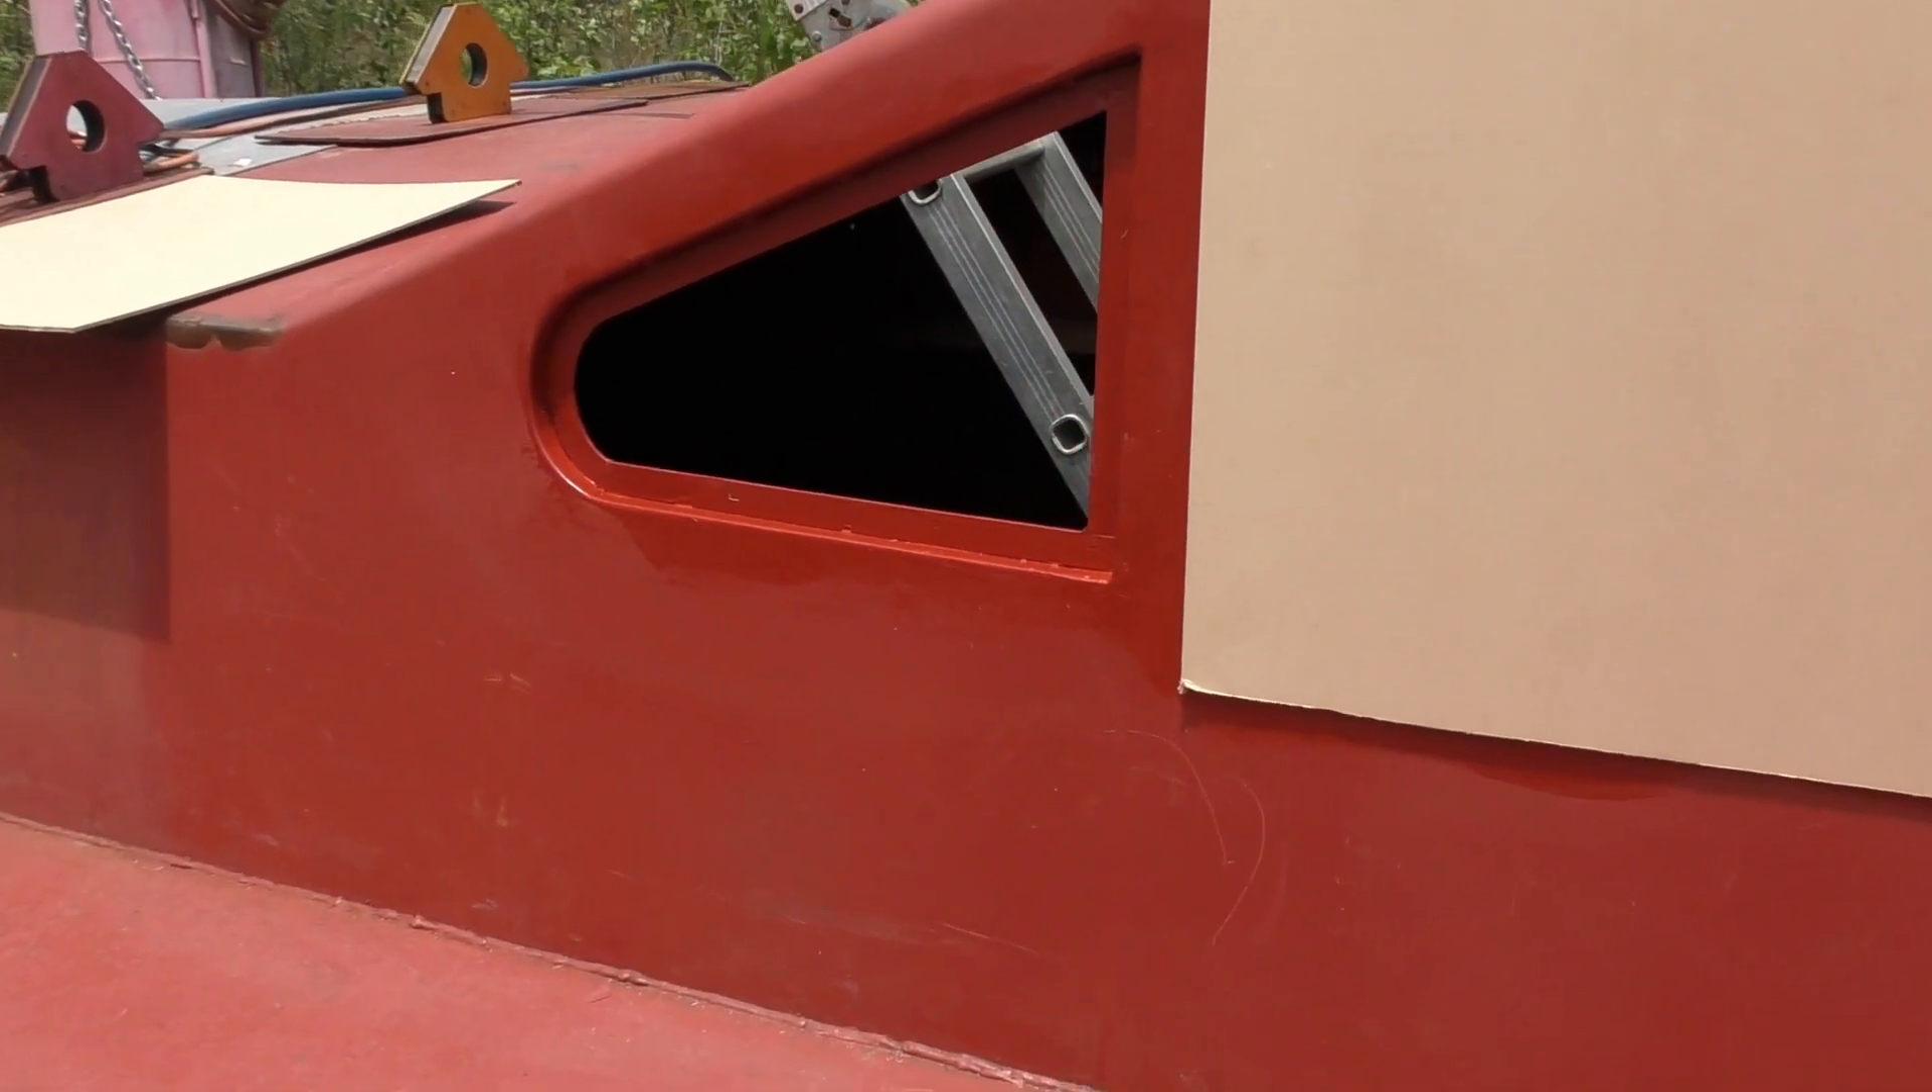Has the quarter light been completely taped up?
No.